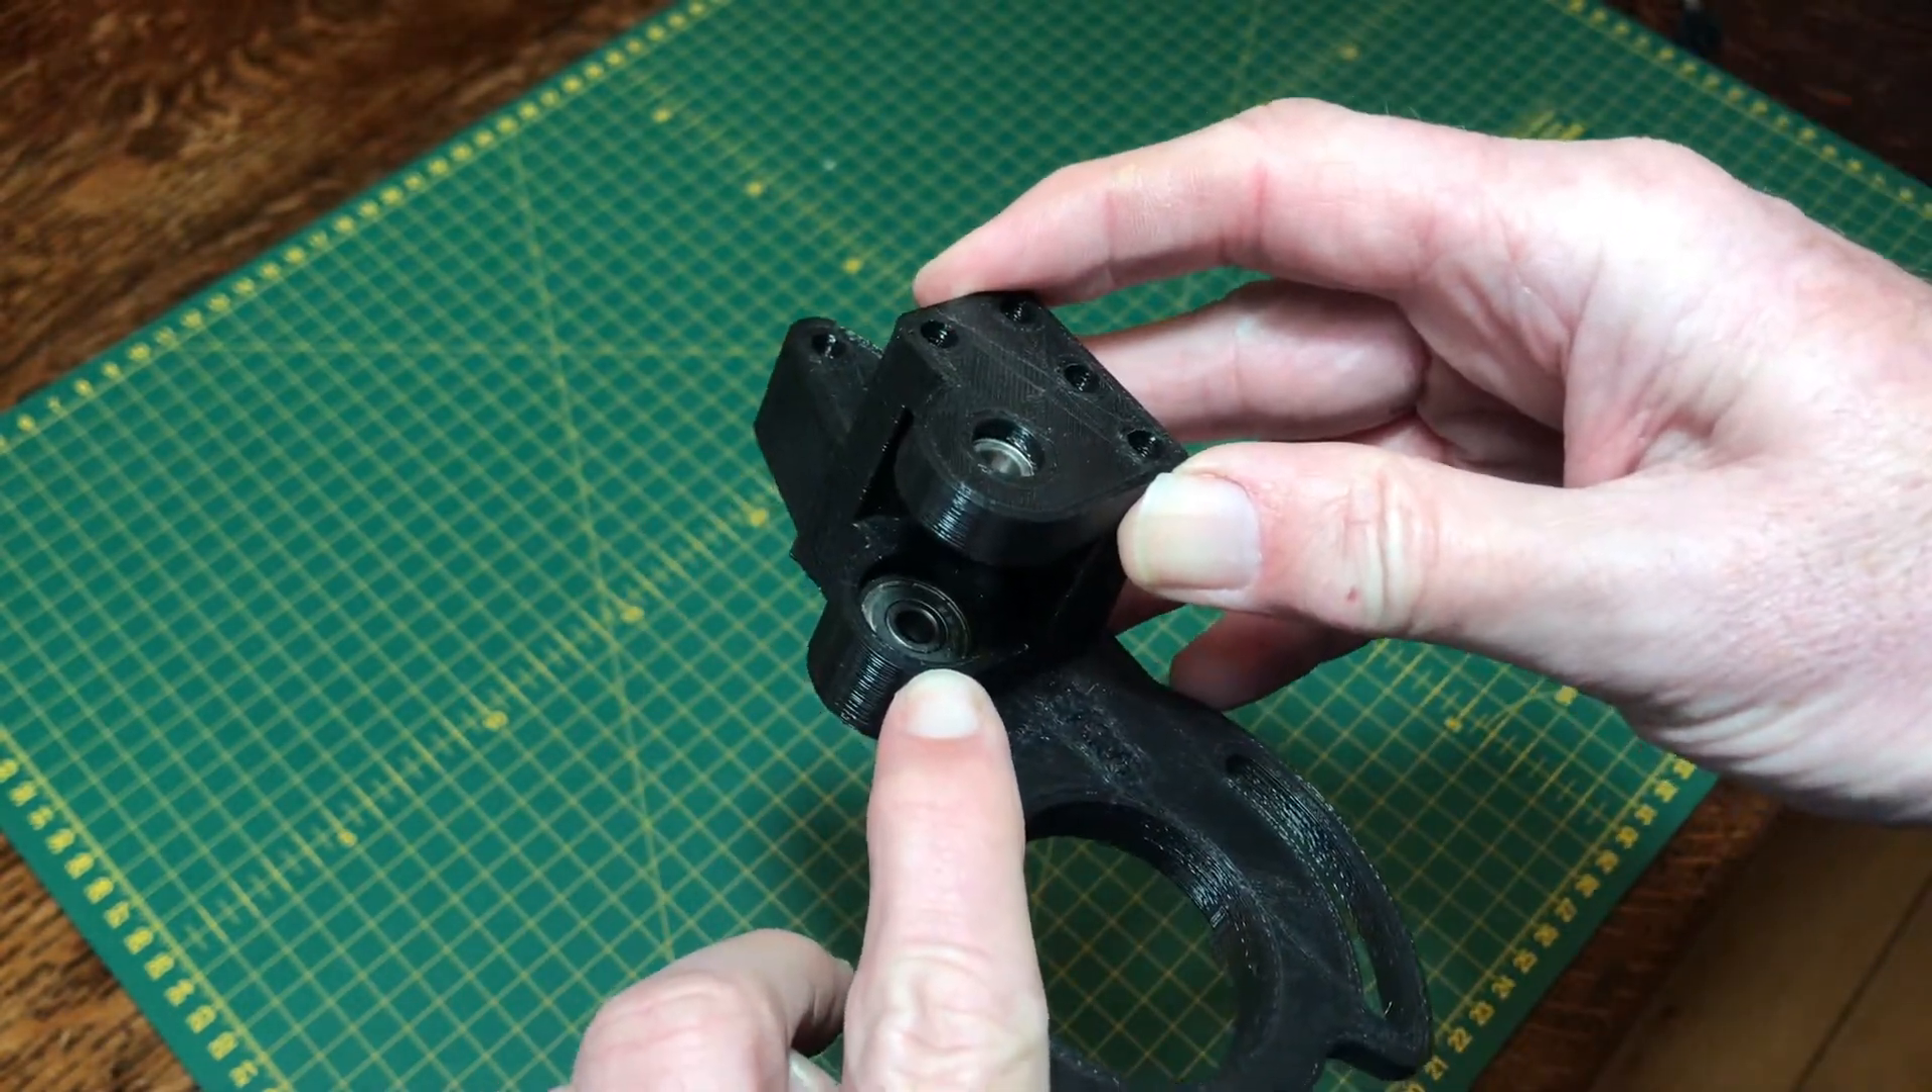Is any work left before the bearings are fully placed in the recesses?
No.